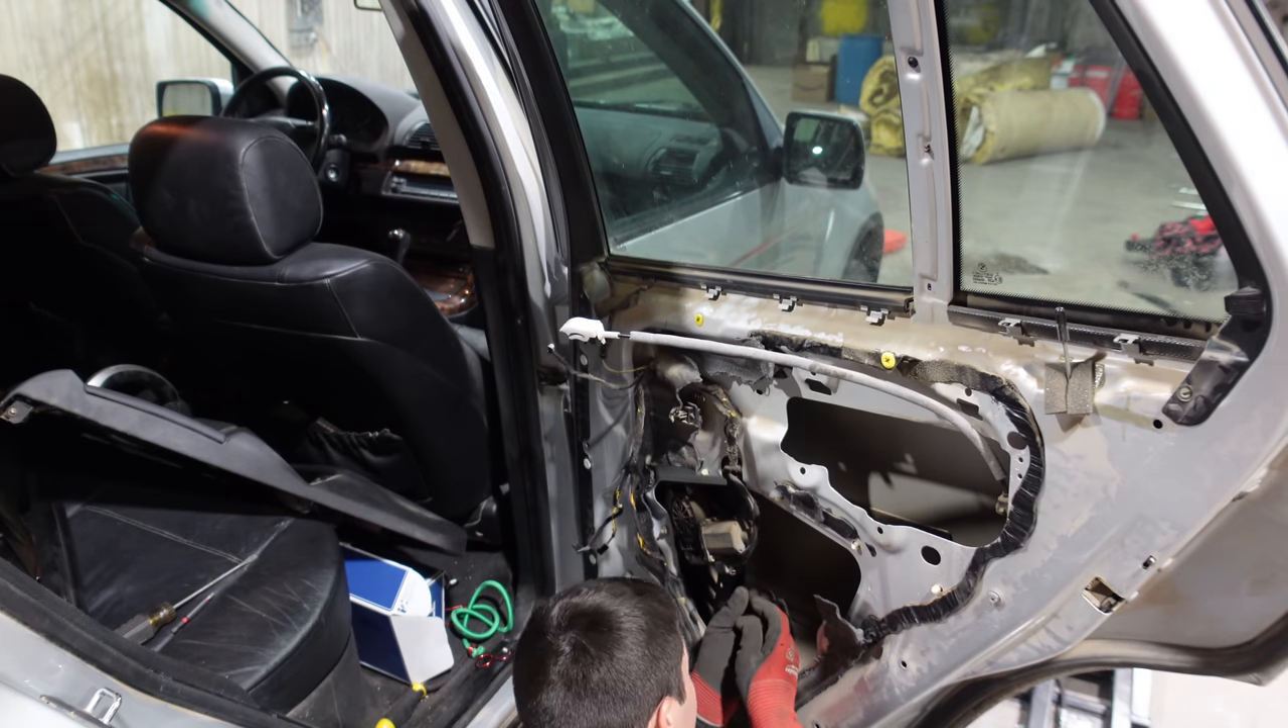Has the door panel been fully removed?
Yes.